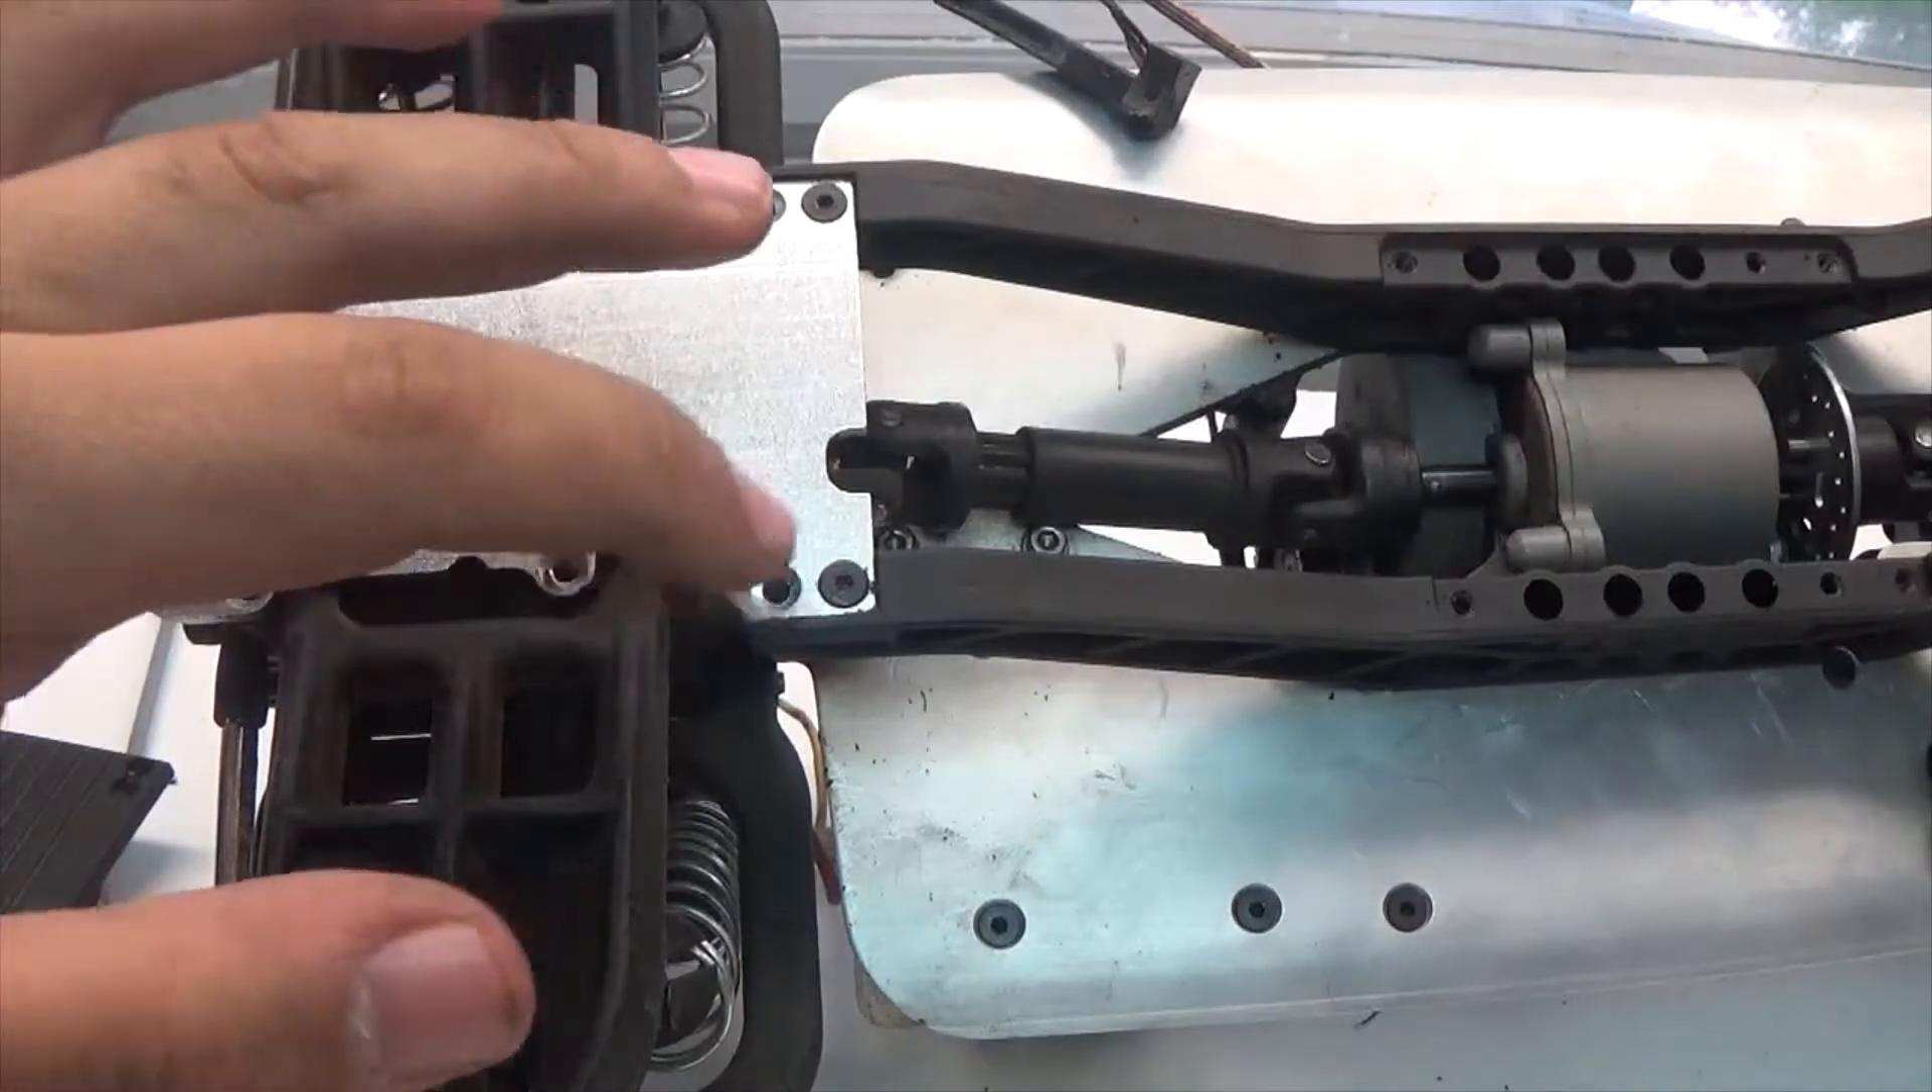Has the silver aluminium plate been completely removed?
No.